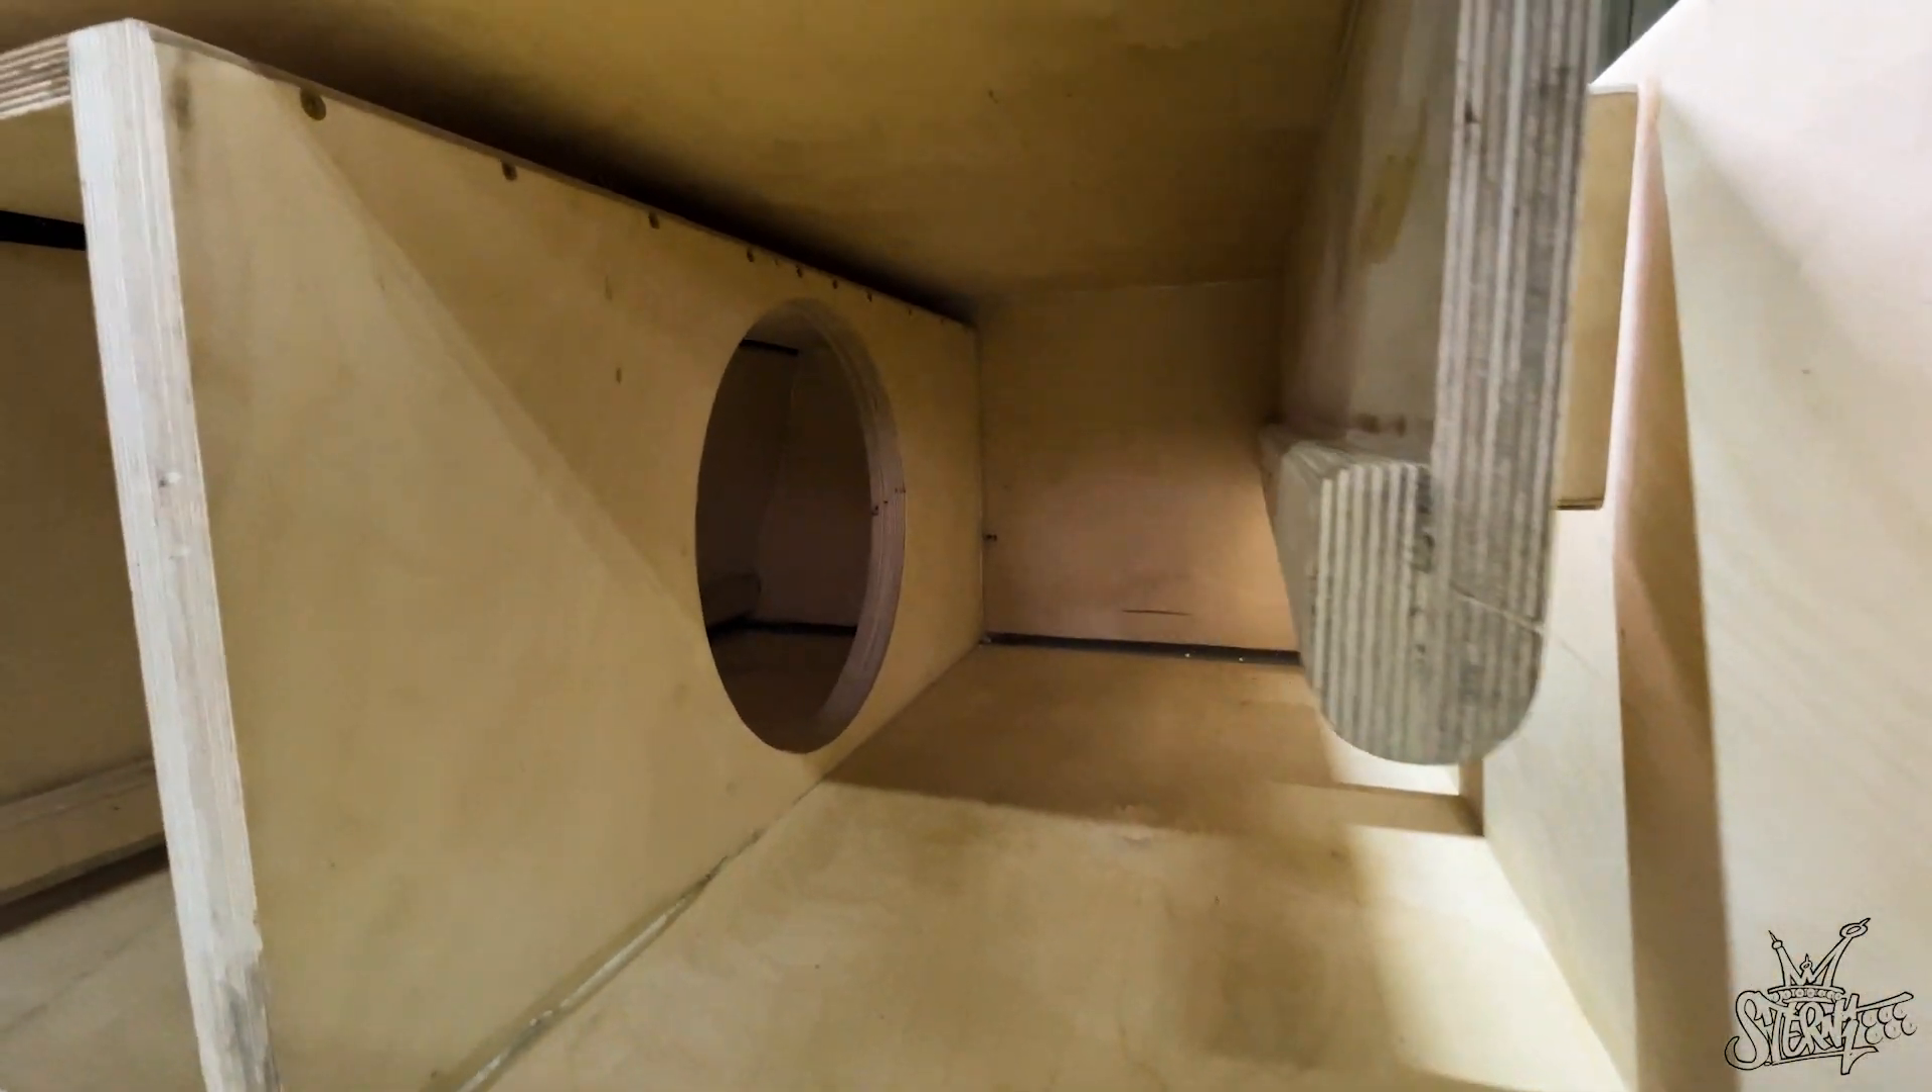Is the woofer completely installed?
No.